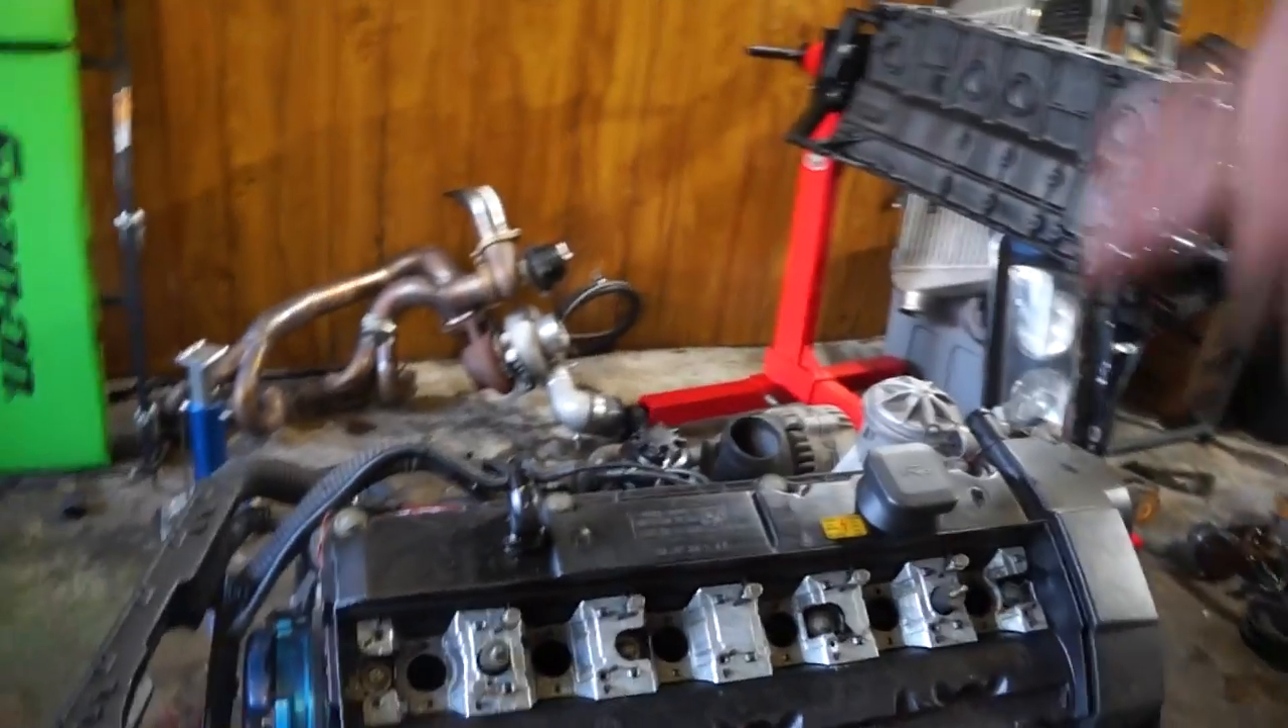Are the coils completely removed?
Yes.